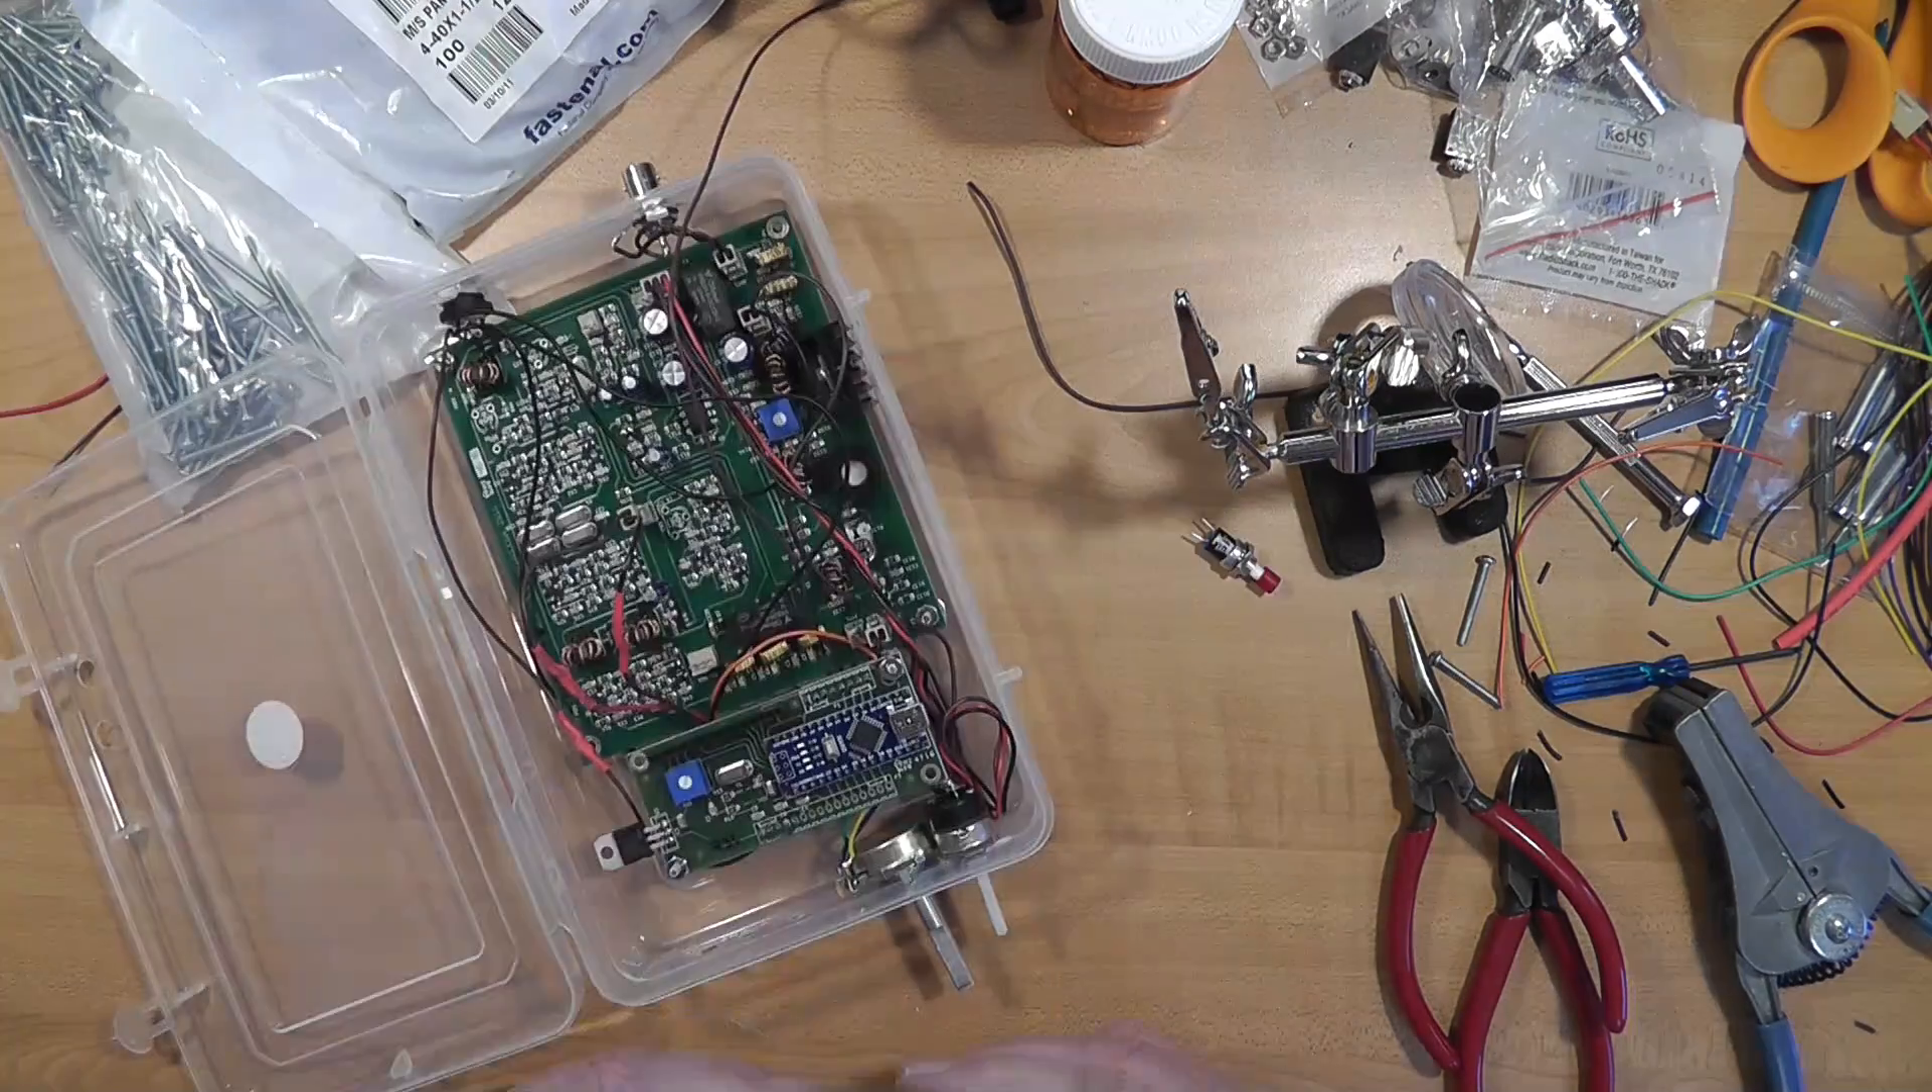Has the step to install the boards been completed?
Yes.